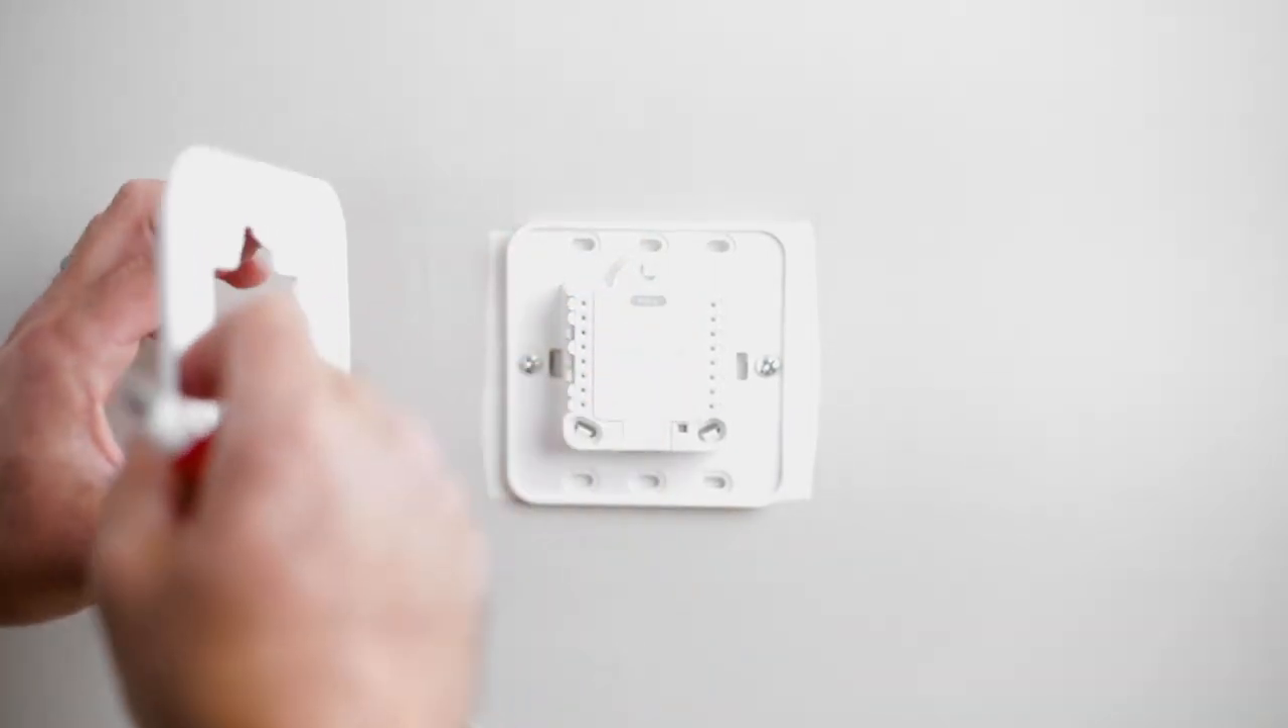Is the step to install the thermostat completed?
No.